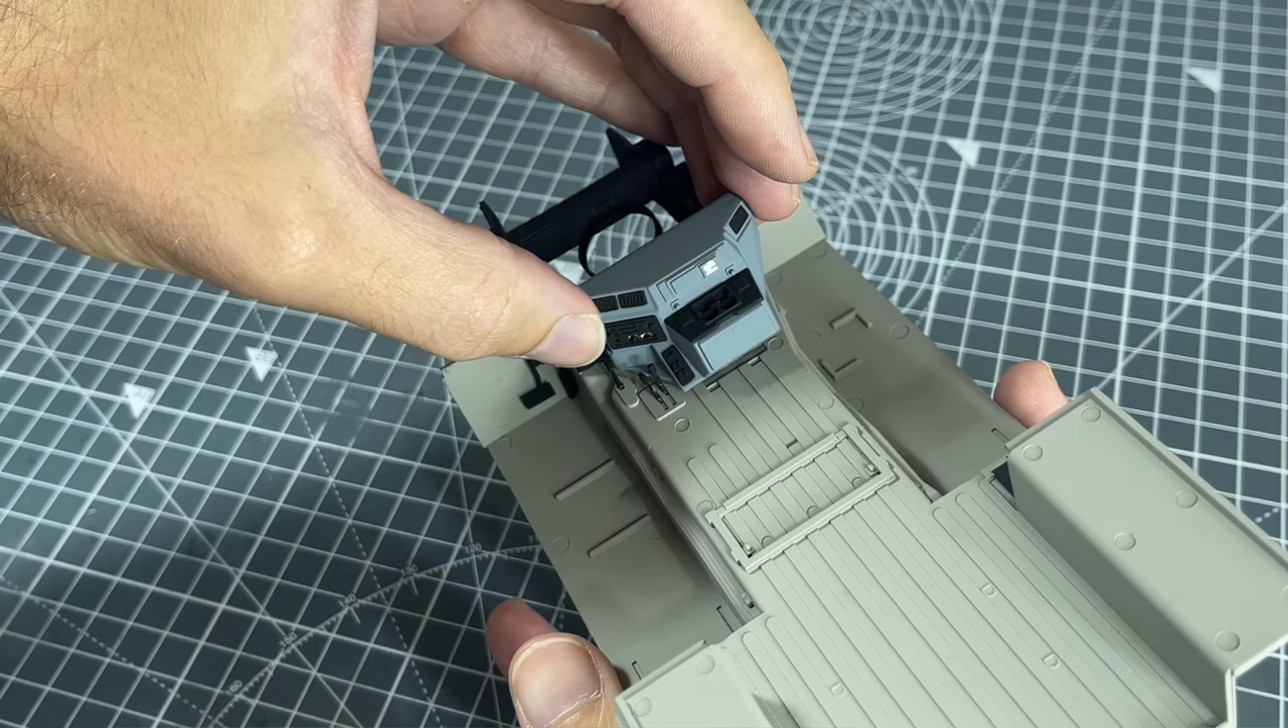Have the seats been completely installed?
No.